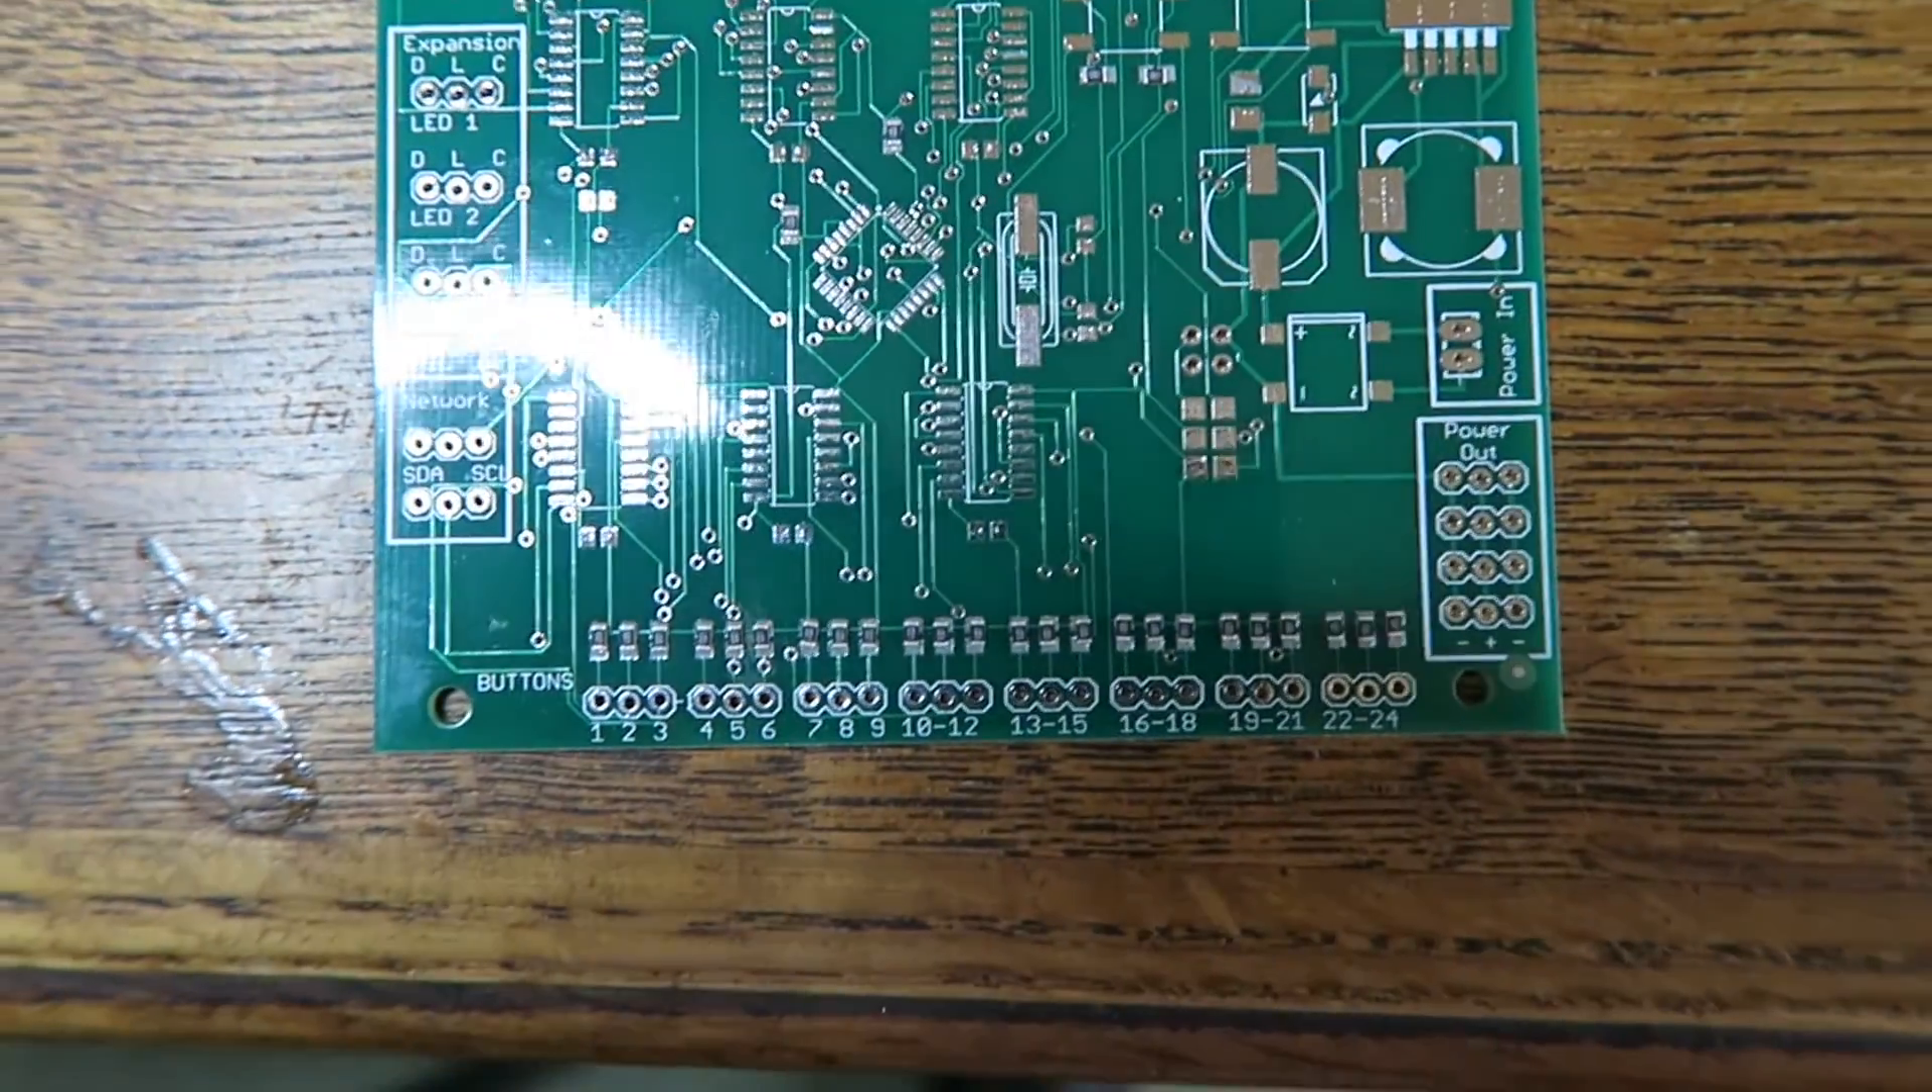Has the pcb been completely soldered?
No.